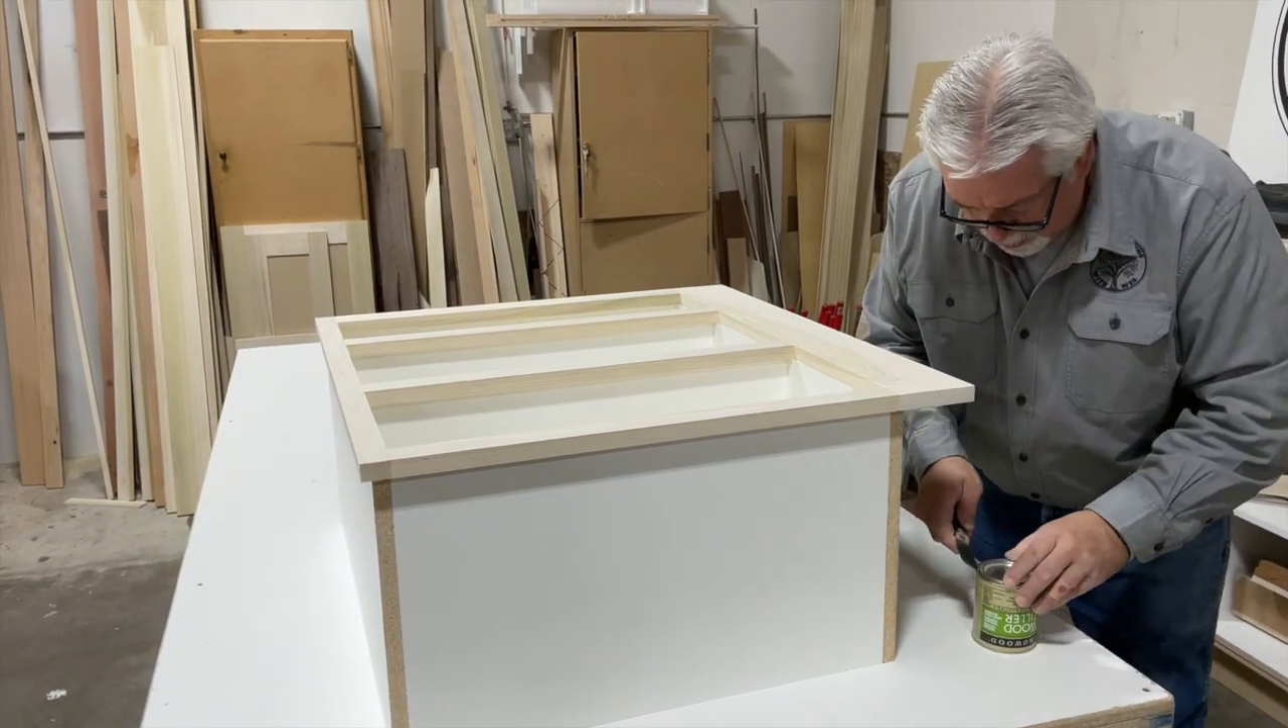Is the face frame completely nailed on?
Yes.